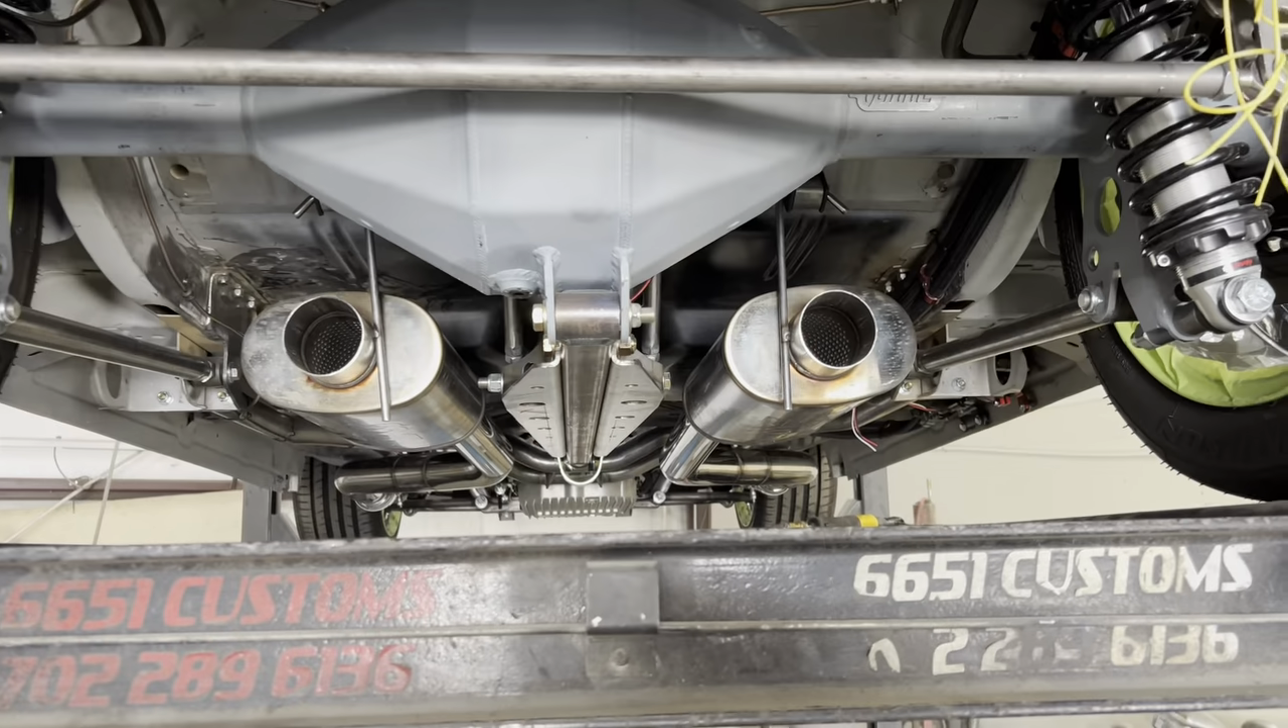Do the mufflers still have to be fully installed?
No.